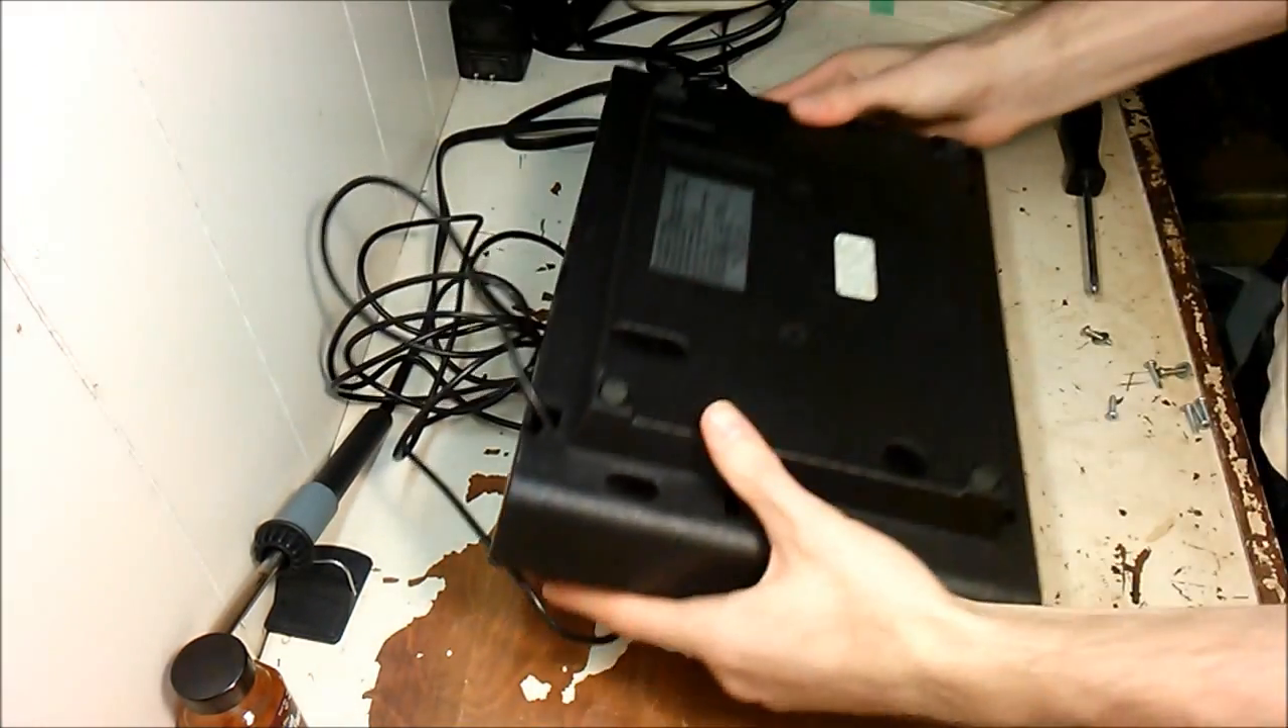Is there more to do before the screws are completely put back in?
Yes.